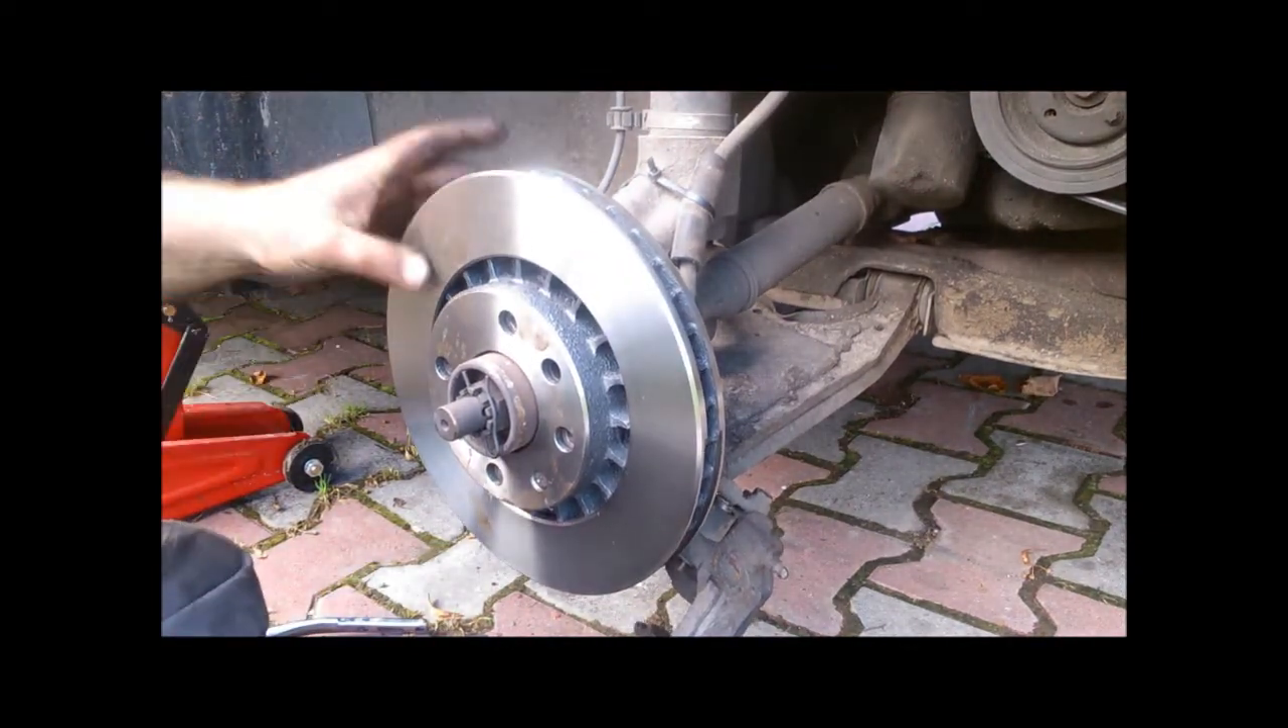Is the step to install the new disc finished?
Yes.